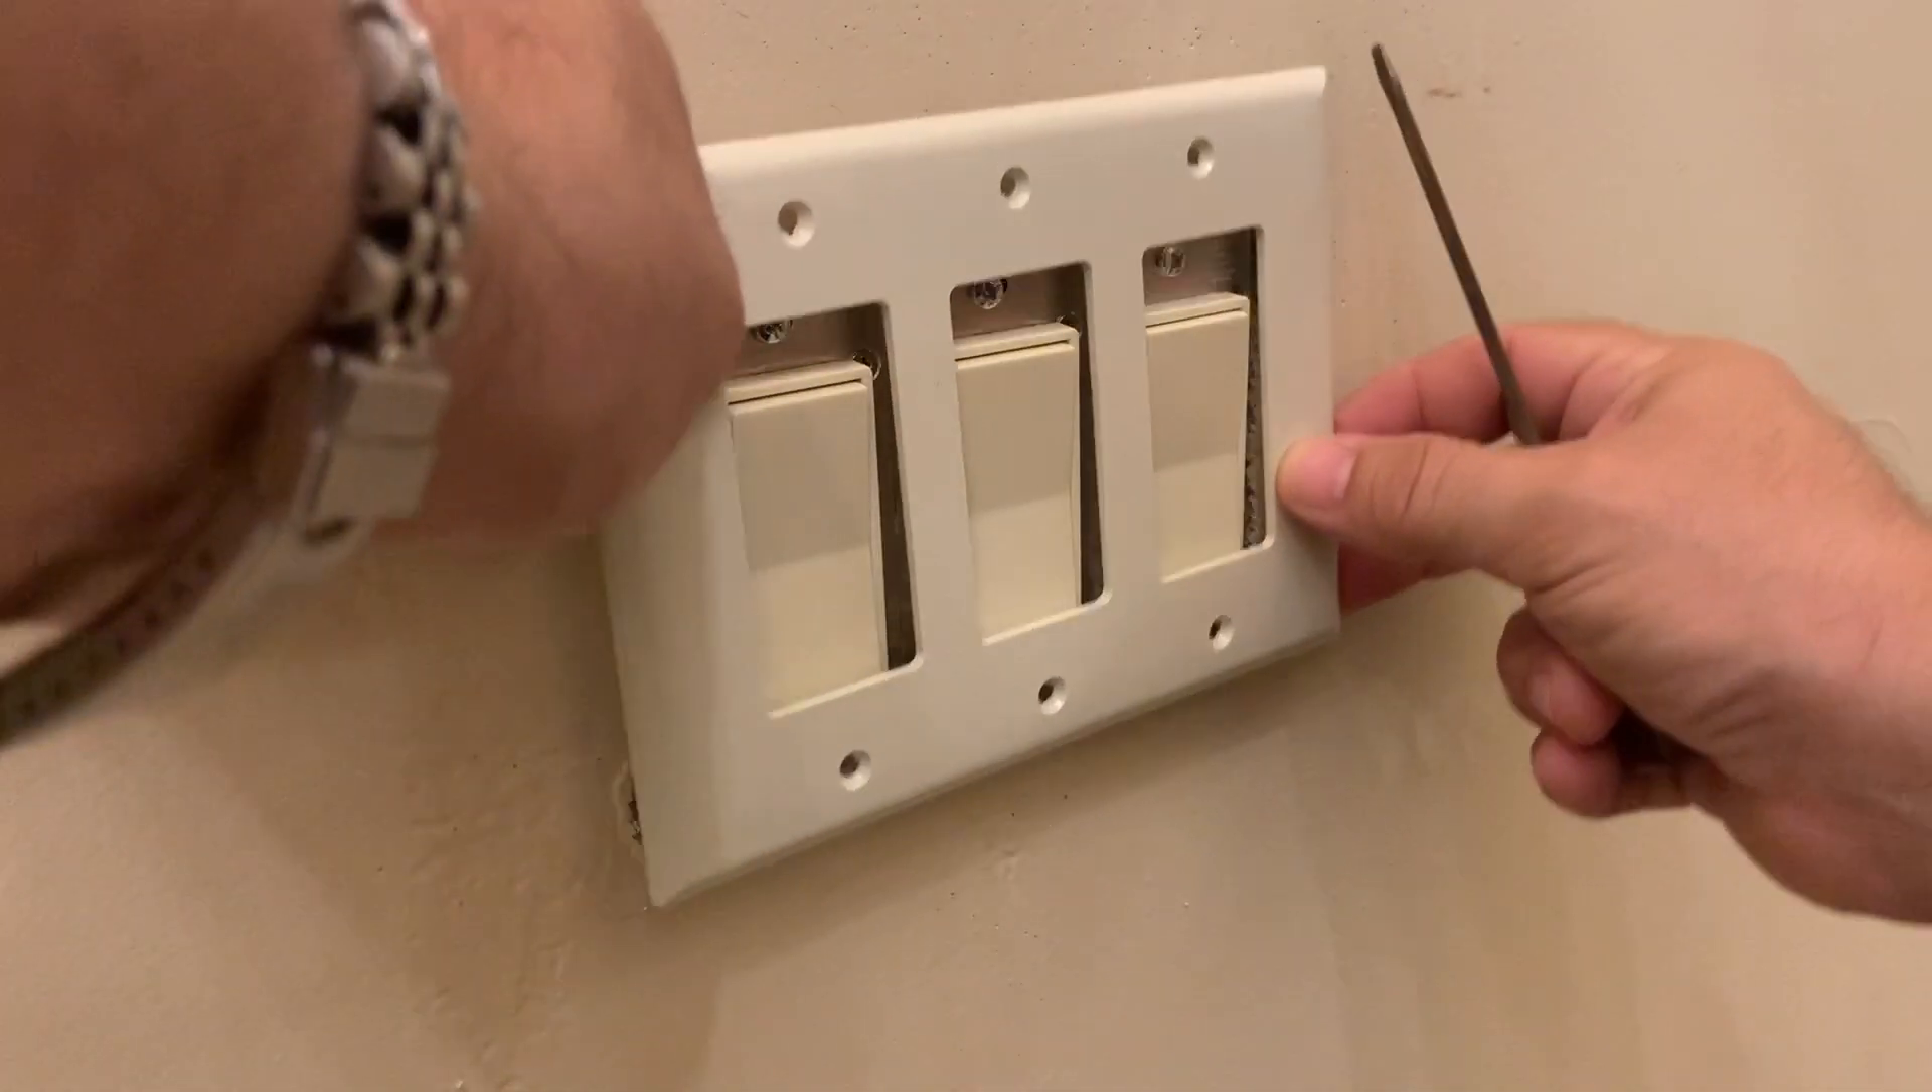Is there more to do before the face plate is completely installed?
Yes.